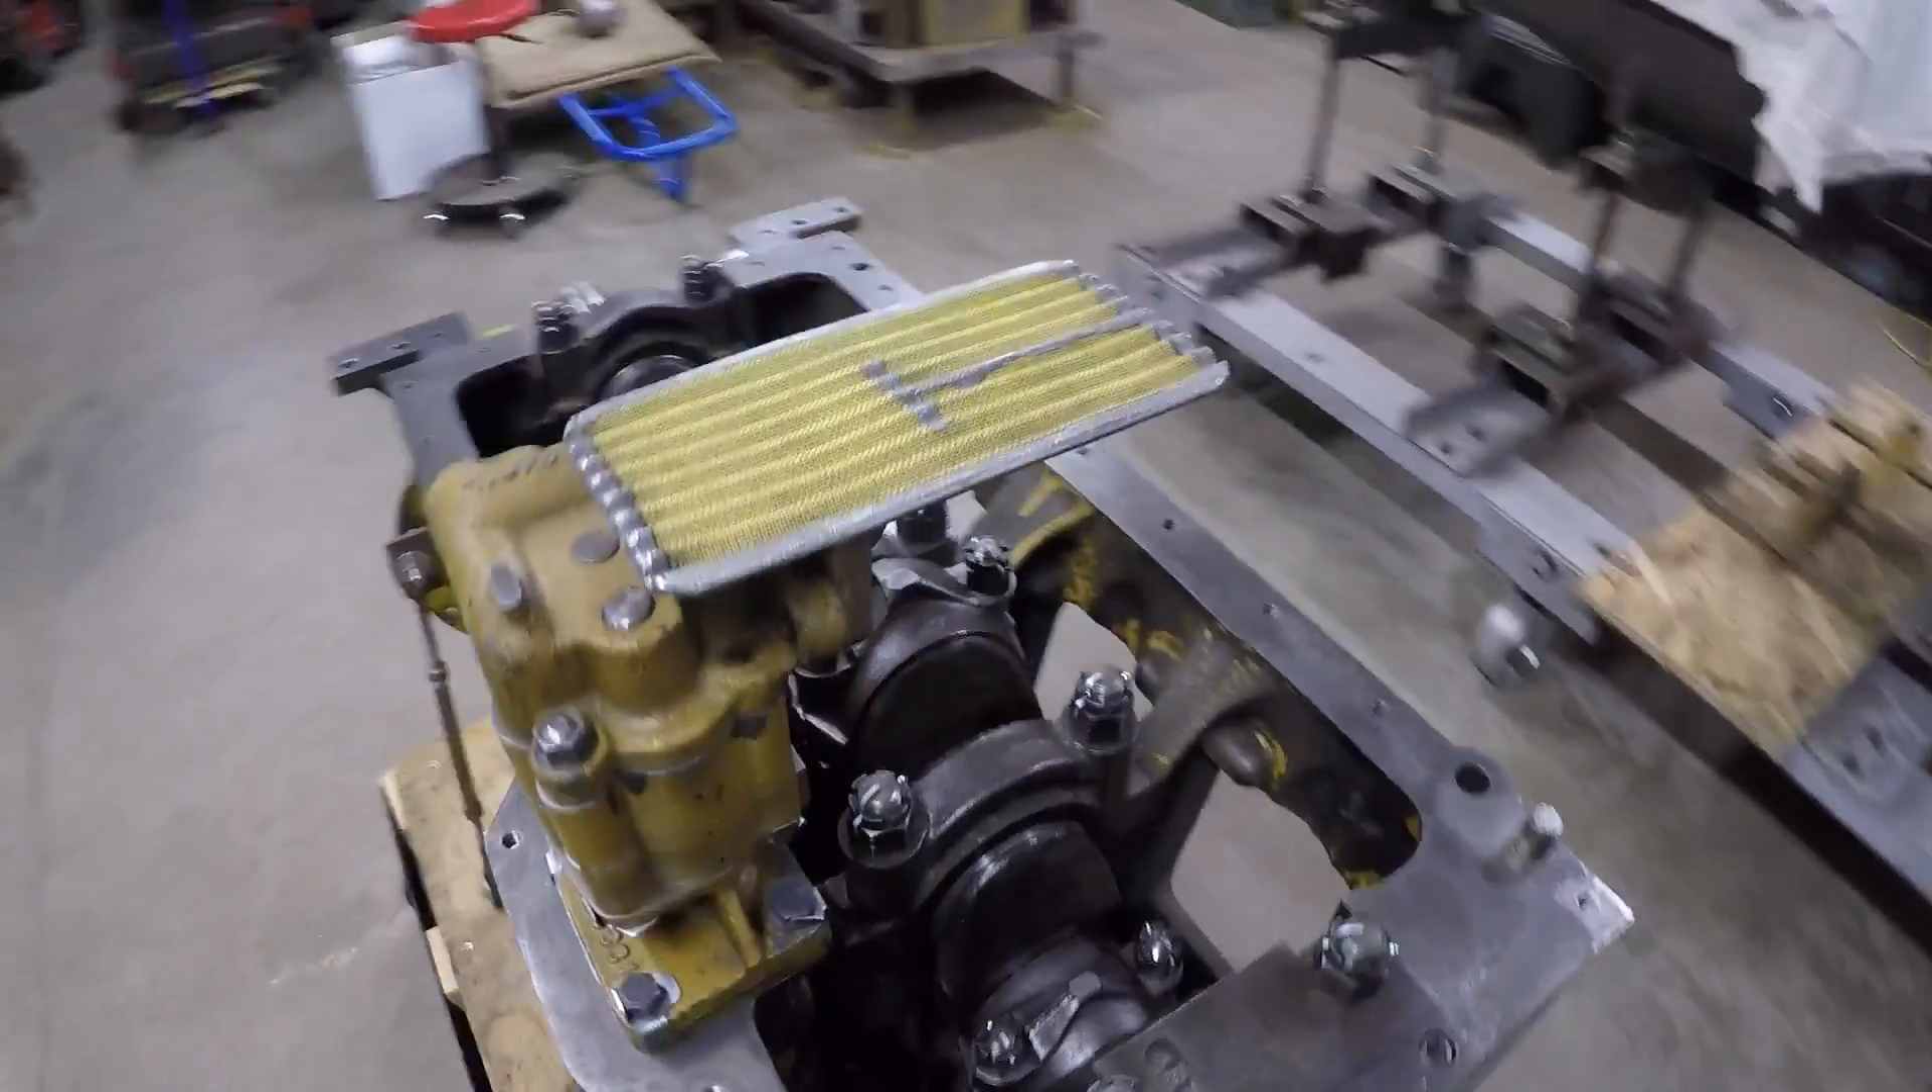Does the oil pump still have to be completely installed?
No.